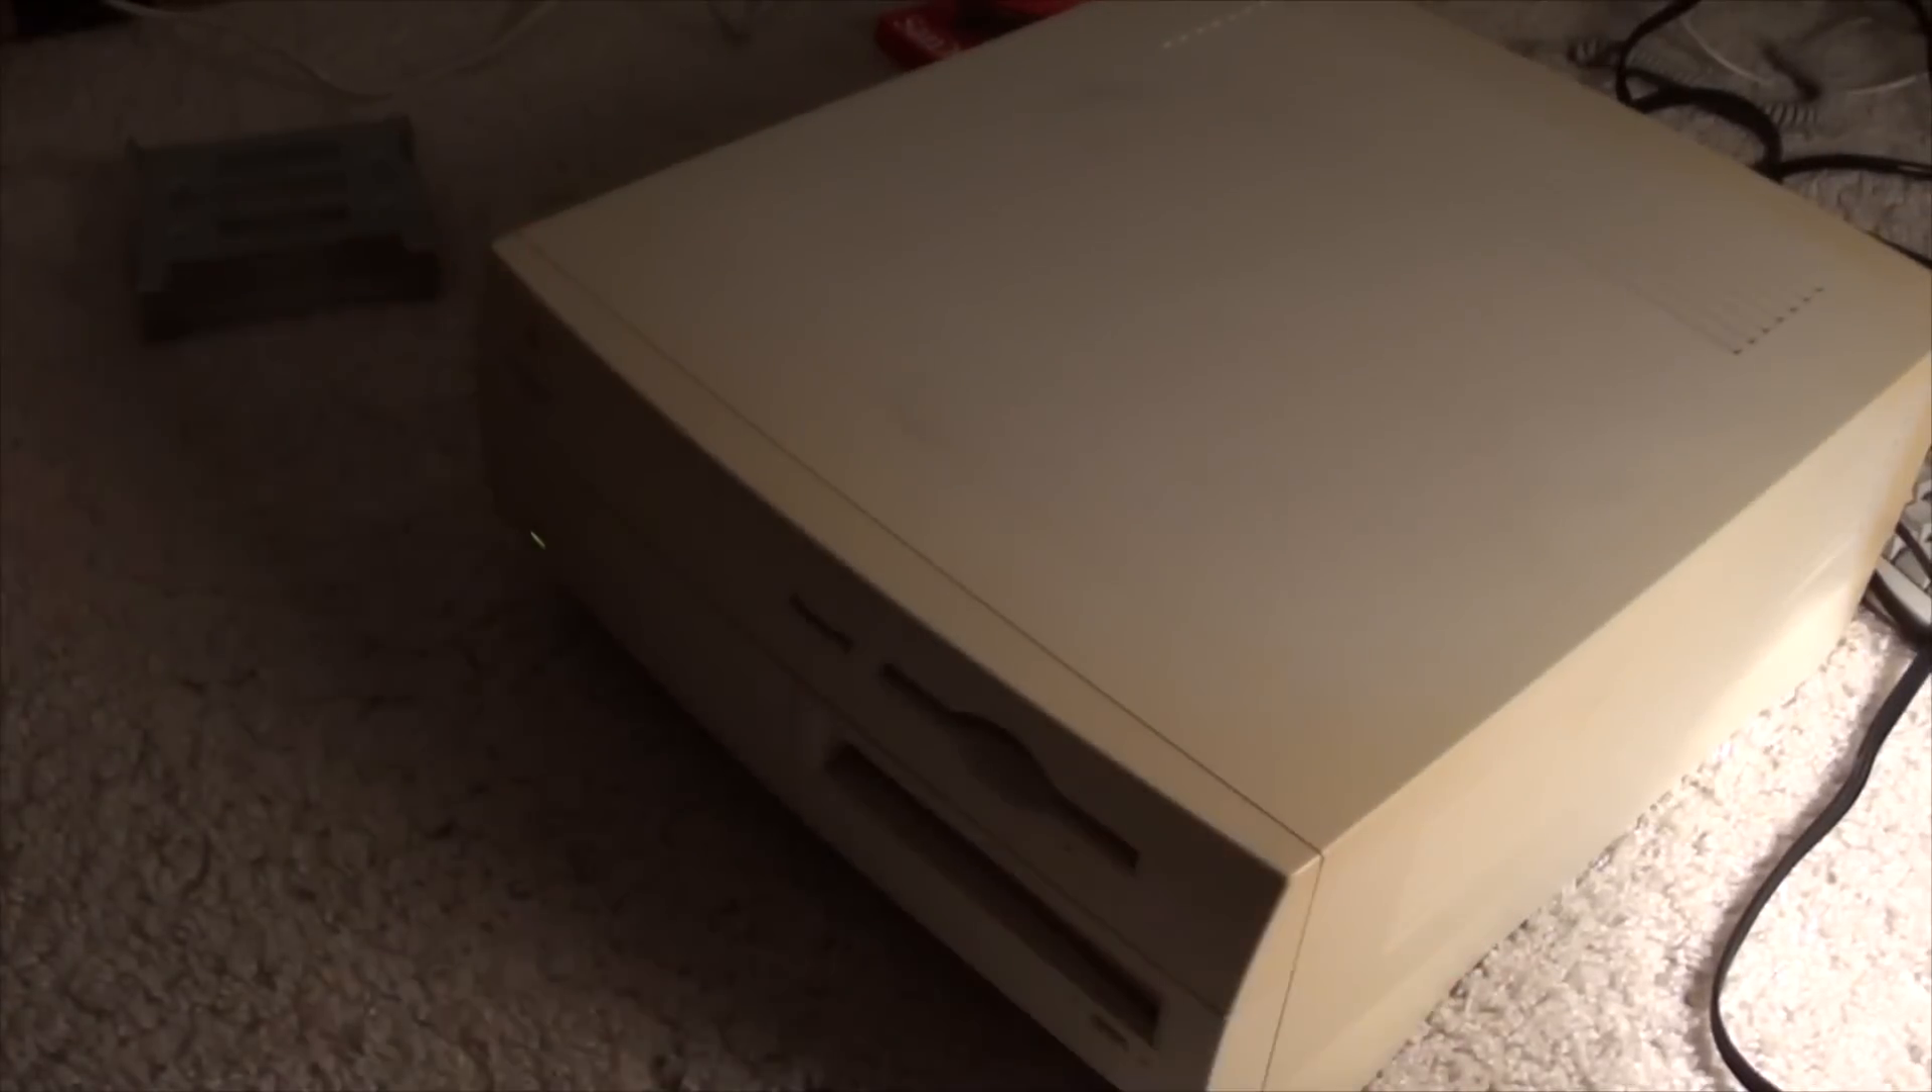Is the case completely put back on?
Yes.